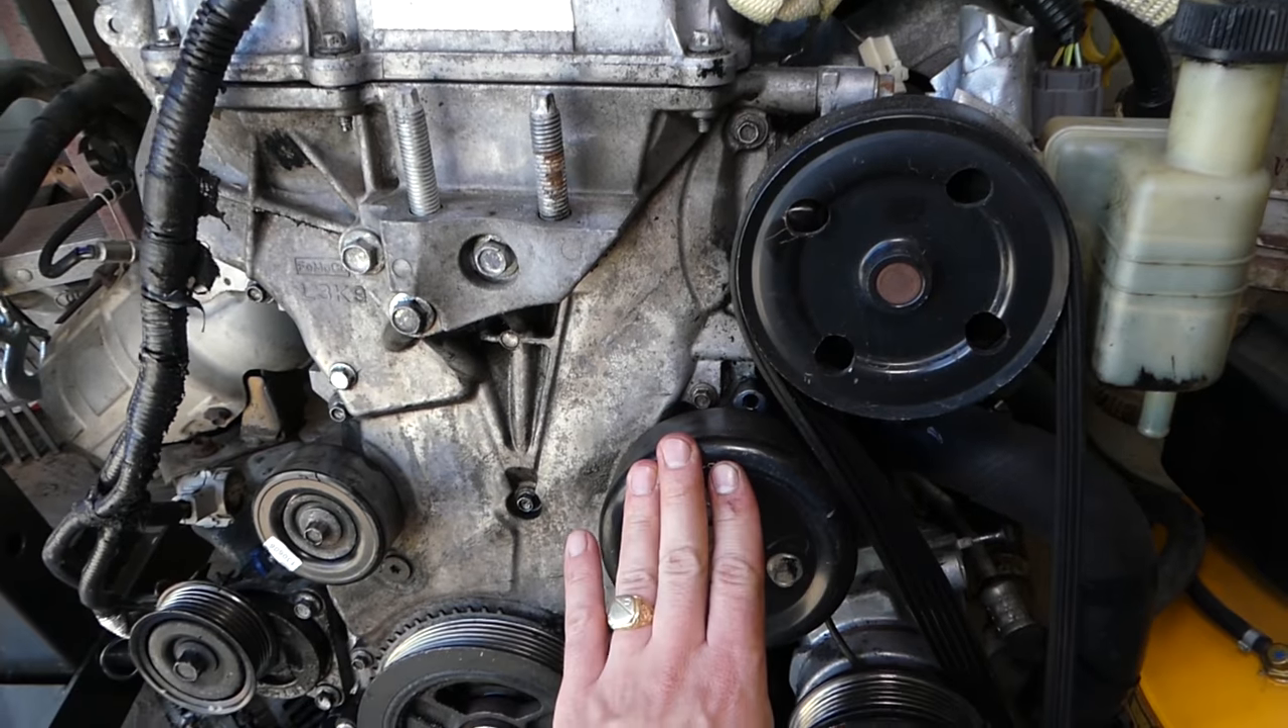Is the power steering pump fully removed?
No.